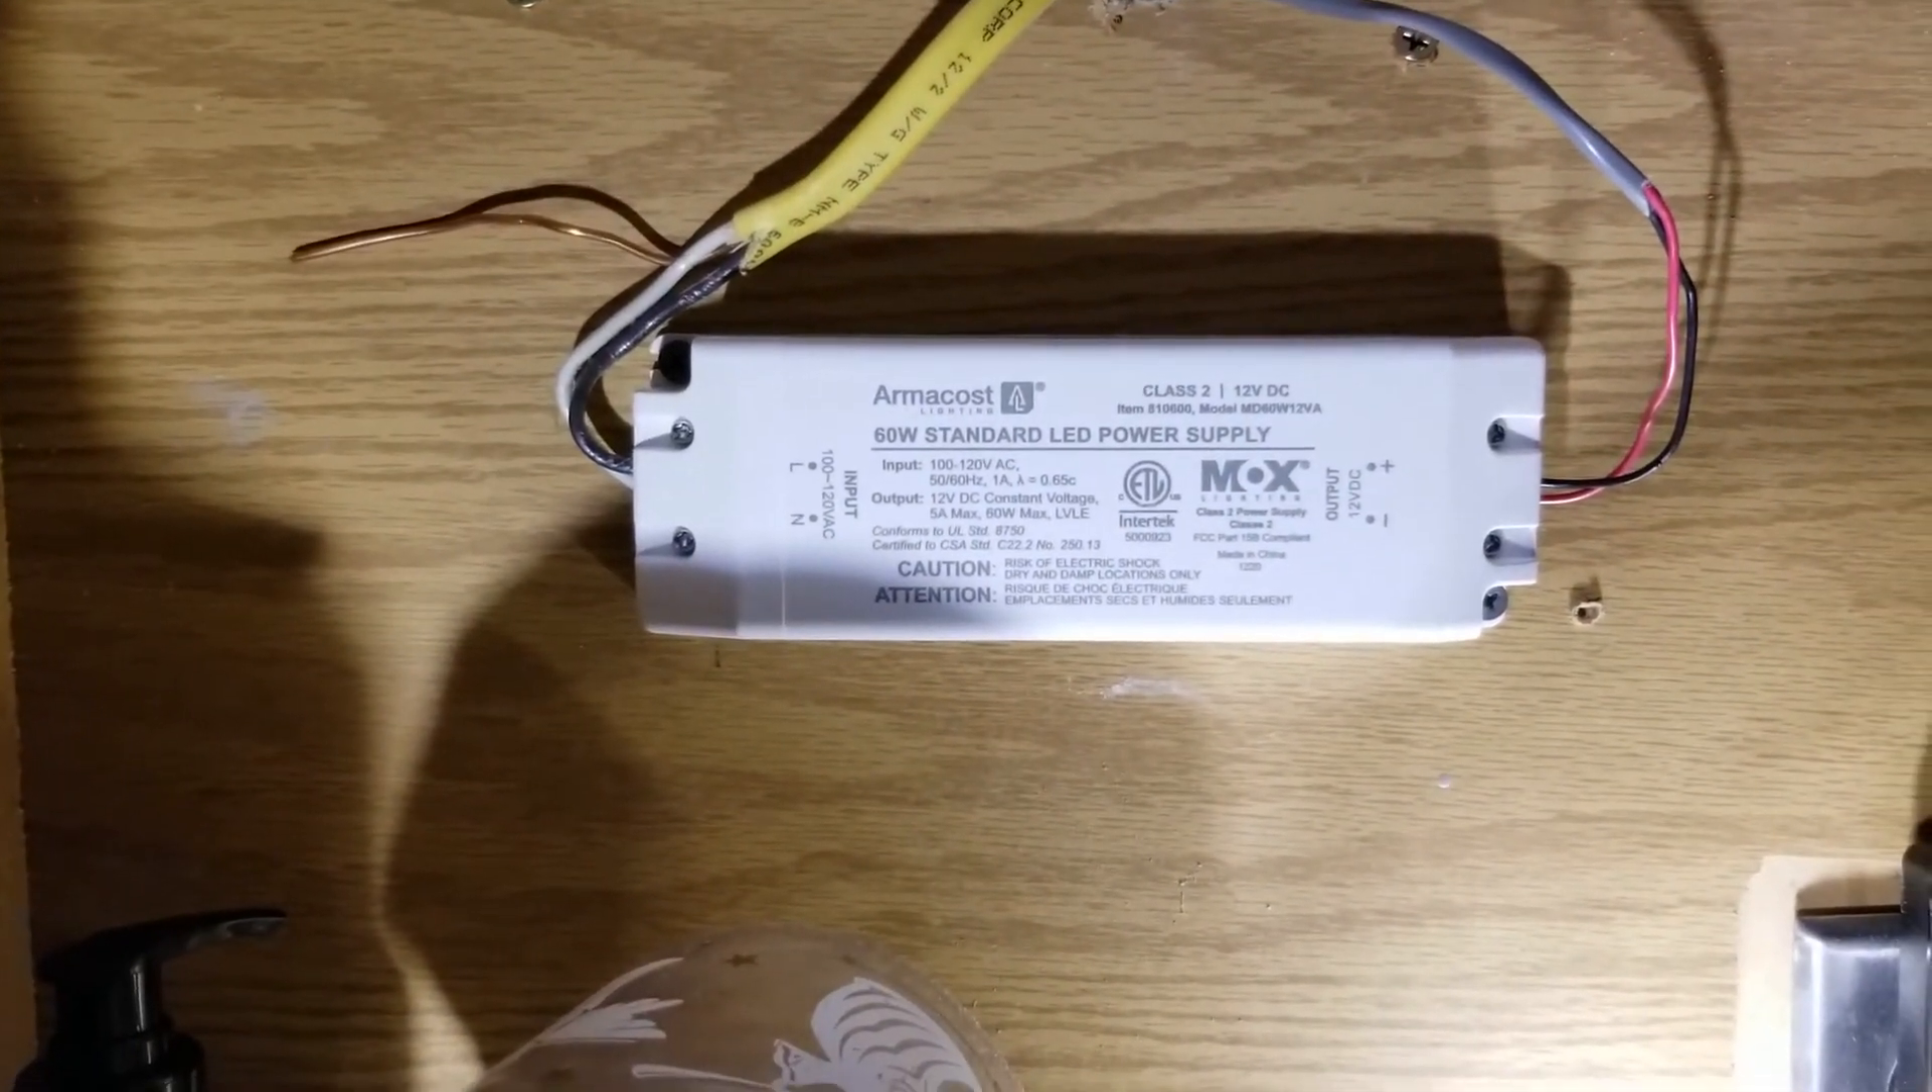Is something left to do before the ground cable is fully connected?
Yes.